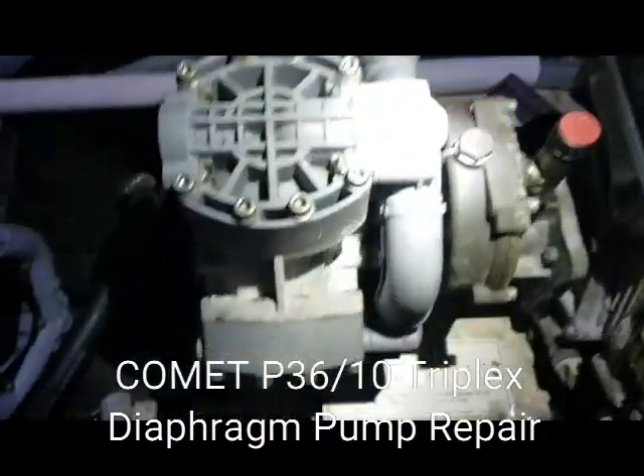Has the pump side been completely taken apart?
No.